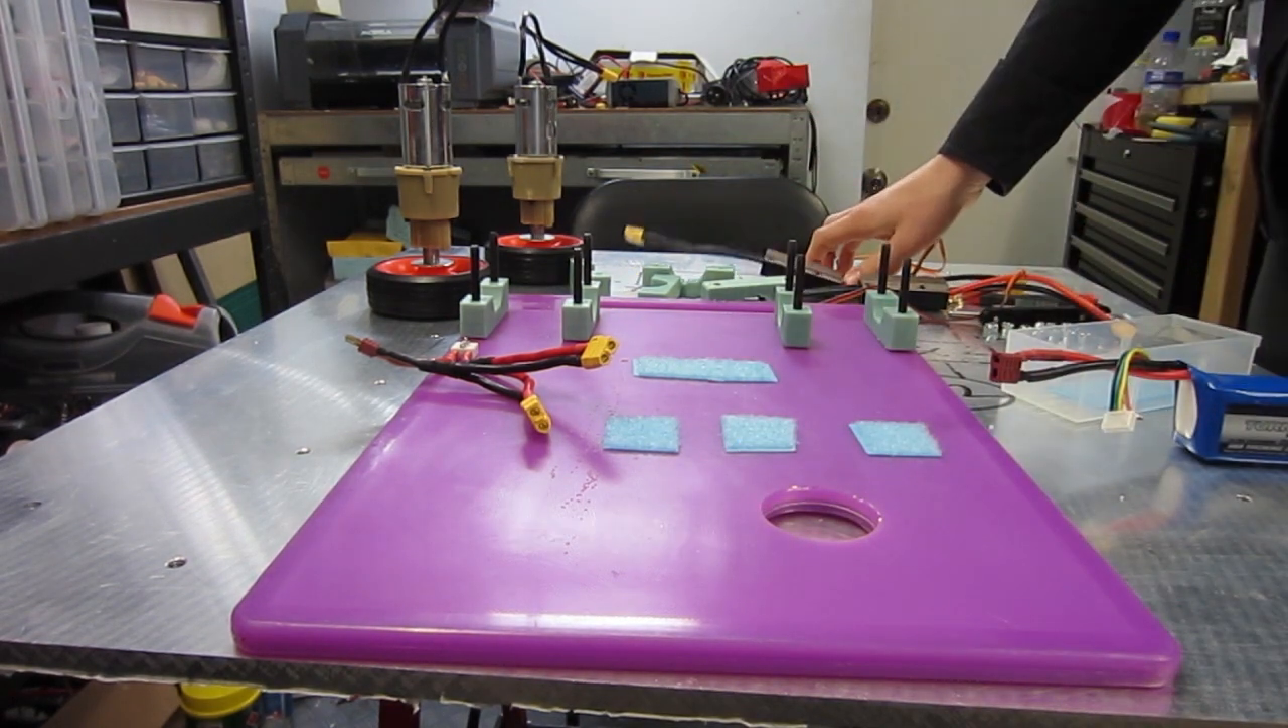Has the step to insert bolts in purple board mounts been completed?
Yes.